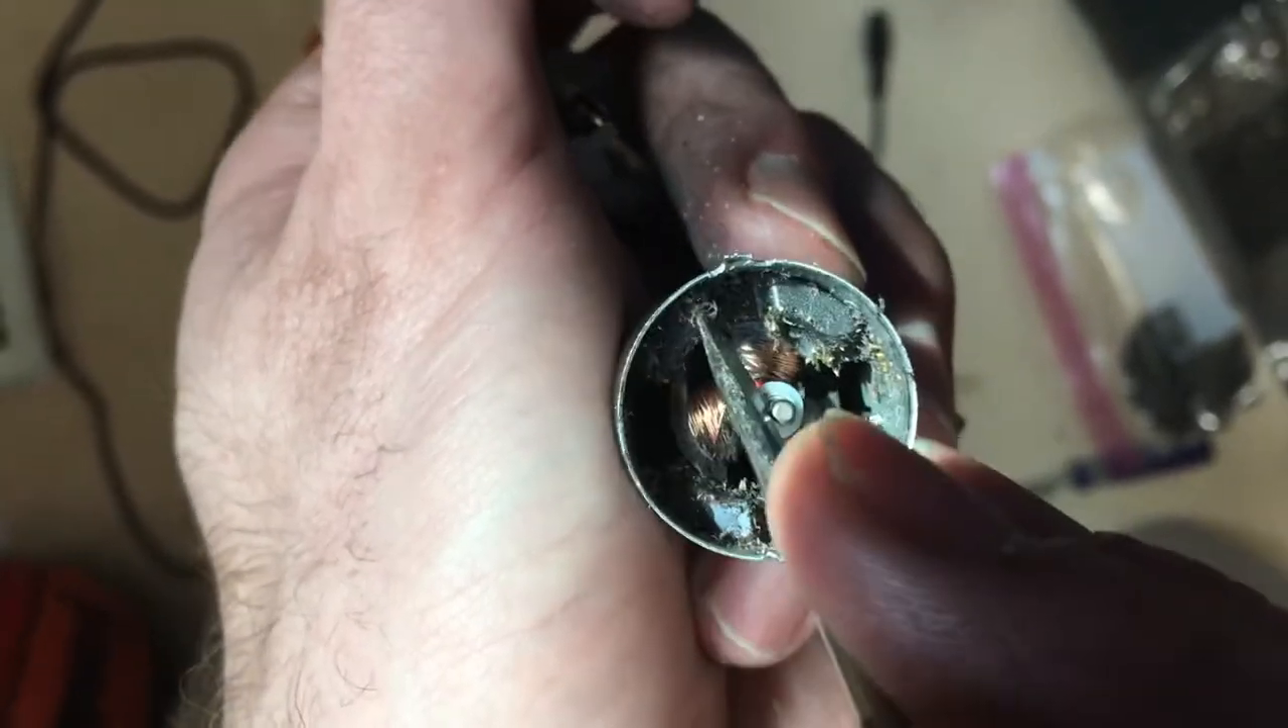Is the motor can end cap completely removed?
Yes.